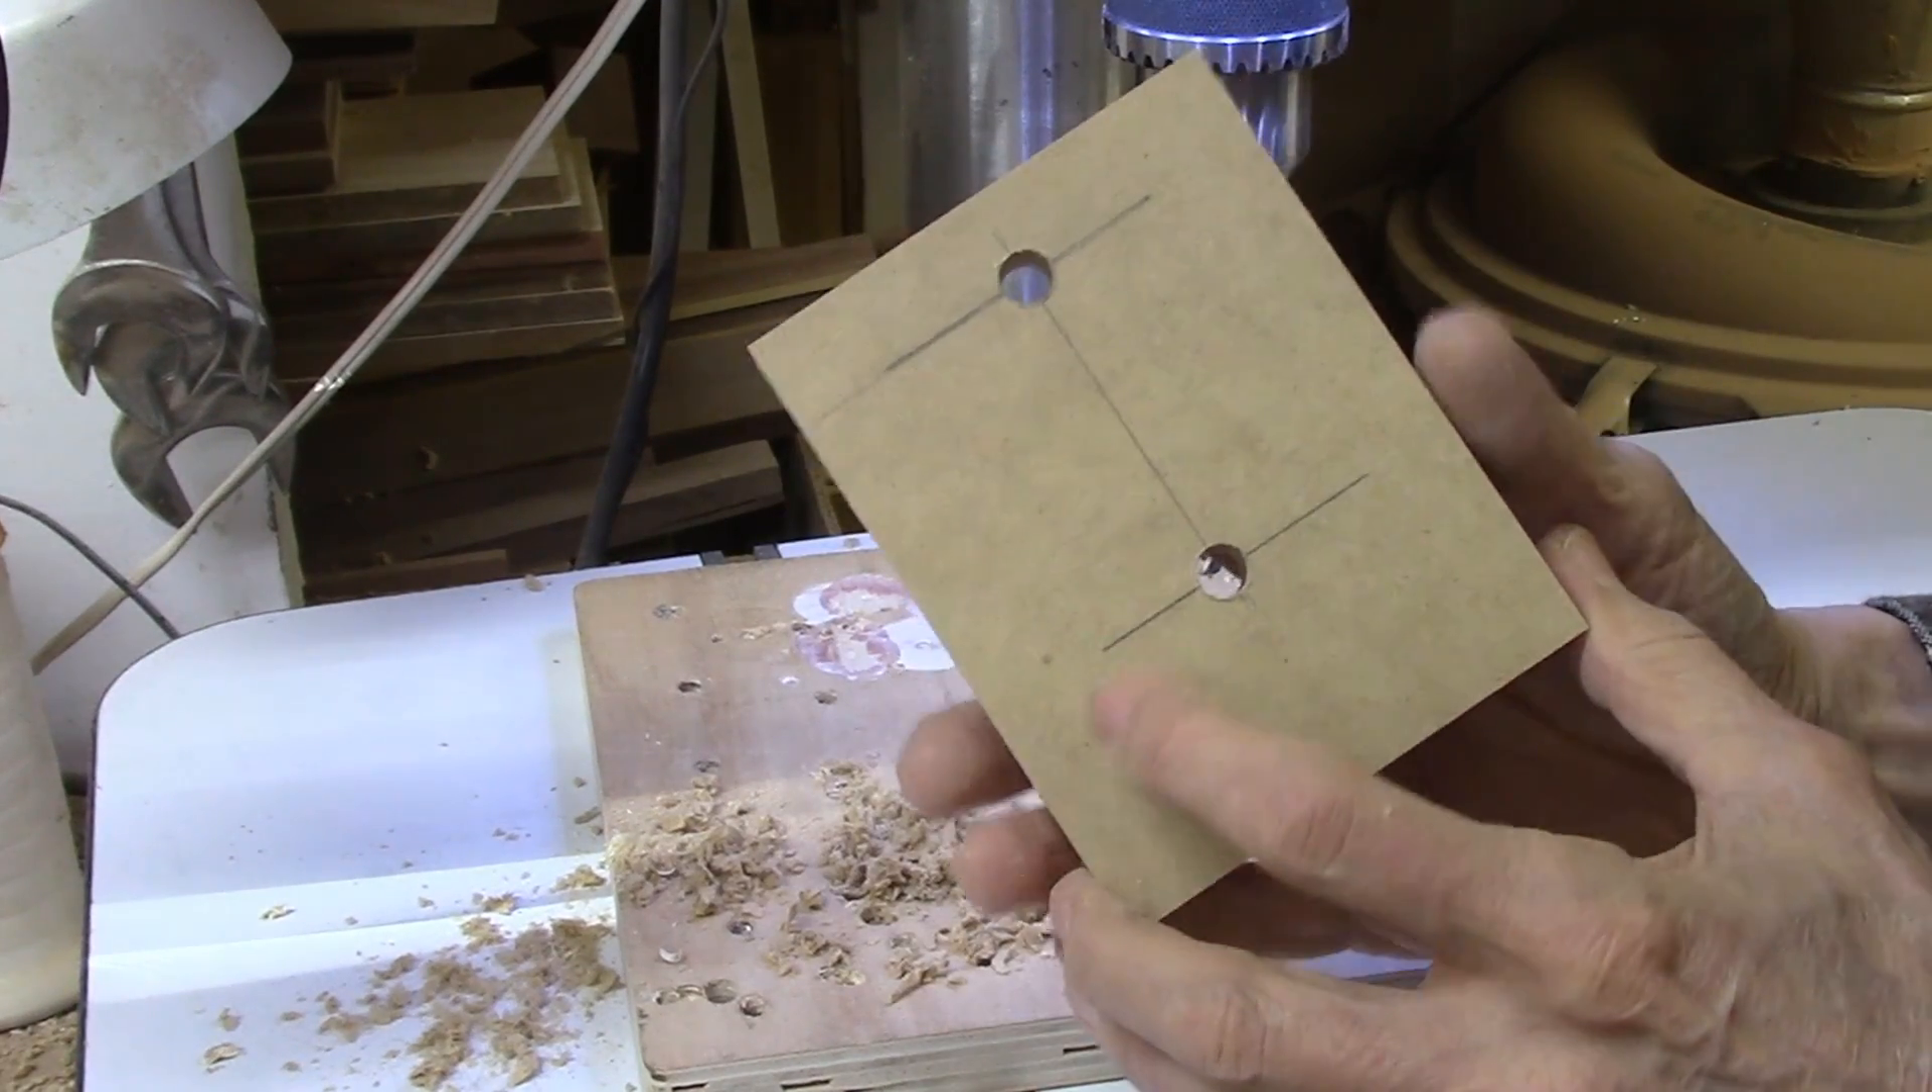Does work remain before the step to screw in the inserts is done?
Yes.